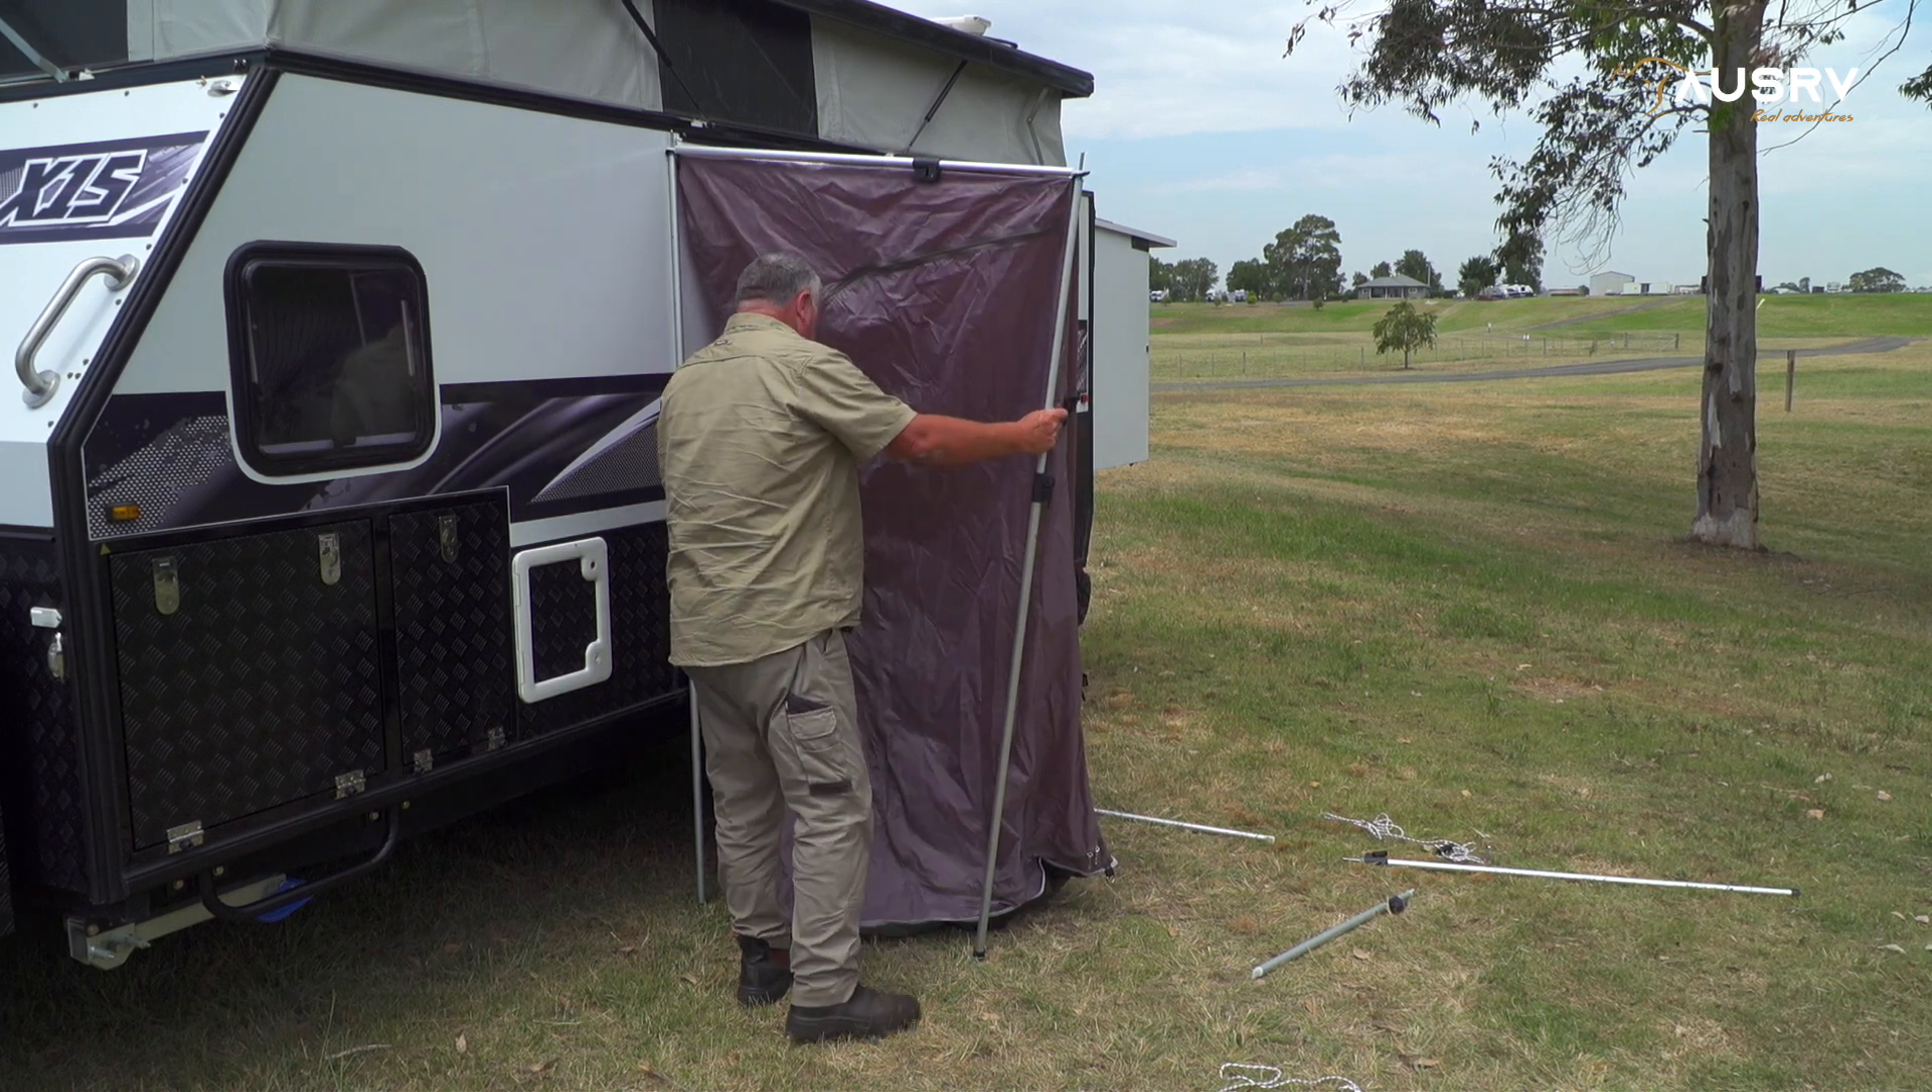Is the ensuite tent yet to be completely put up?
Yes.